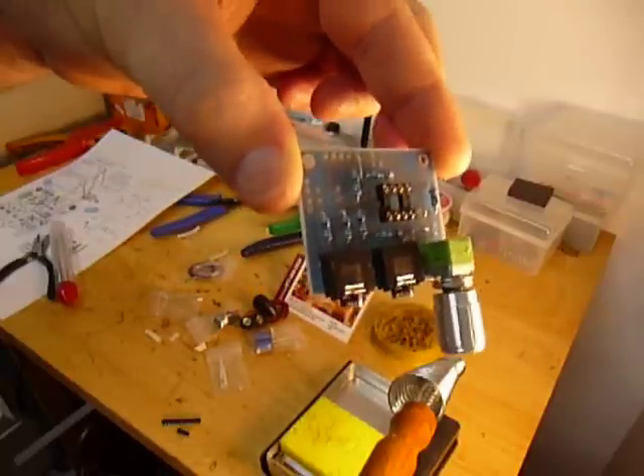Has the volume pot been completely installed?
Yes.